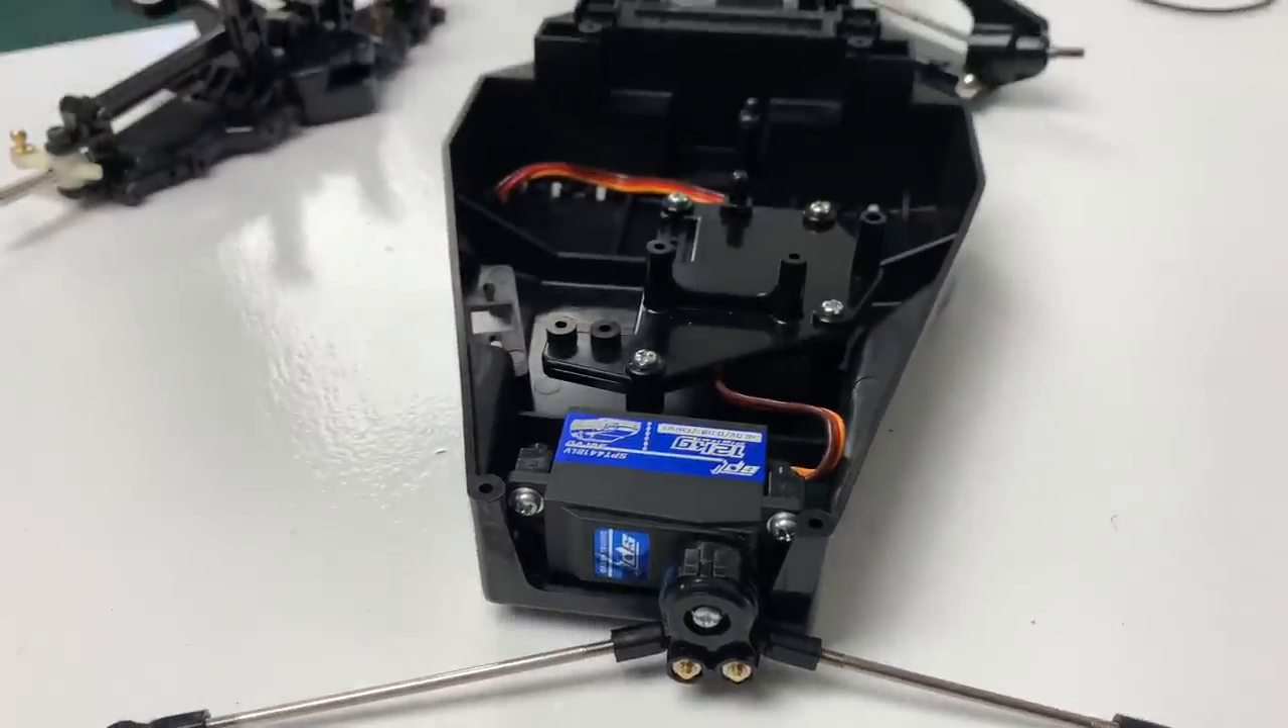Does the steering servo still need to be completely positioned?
No.